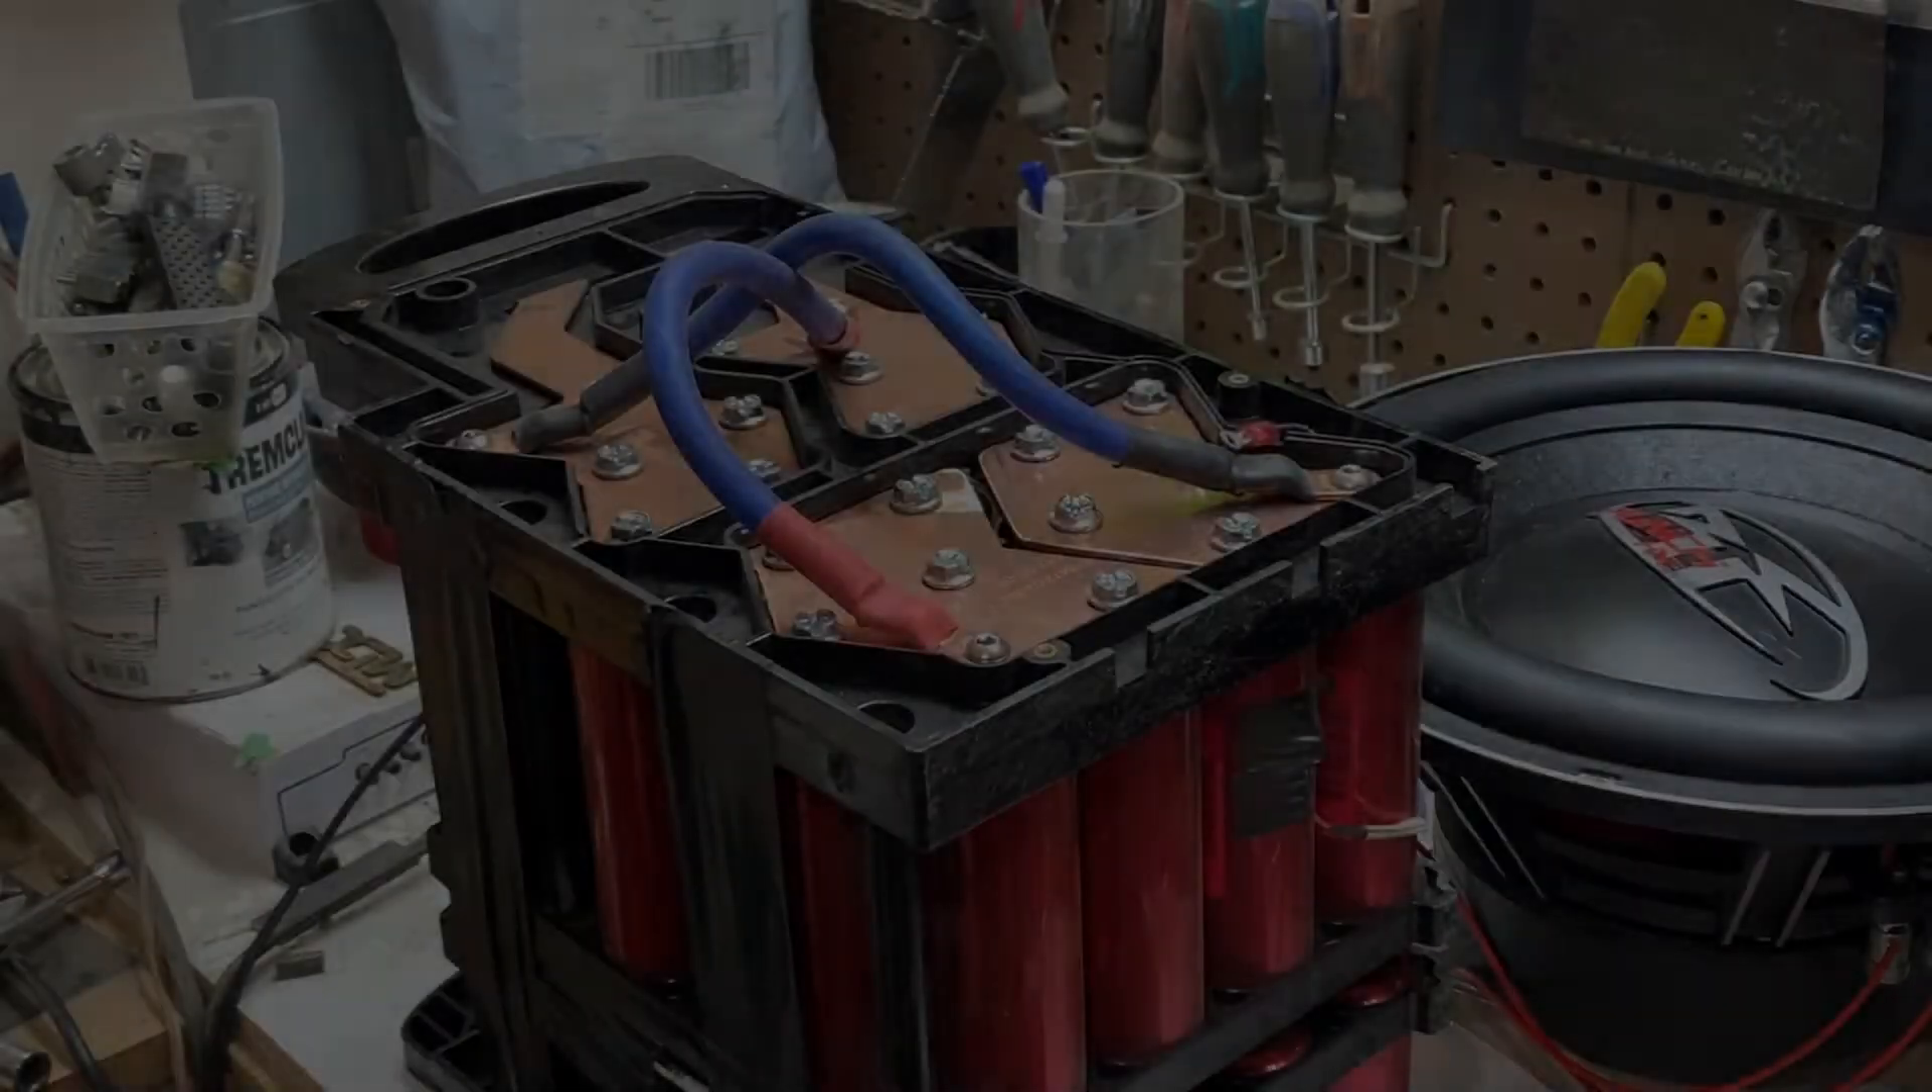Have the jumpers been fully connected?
Yes.